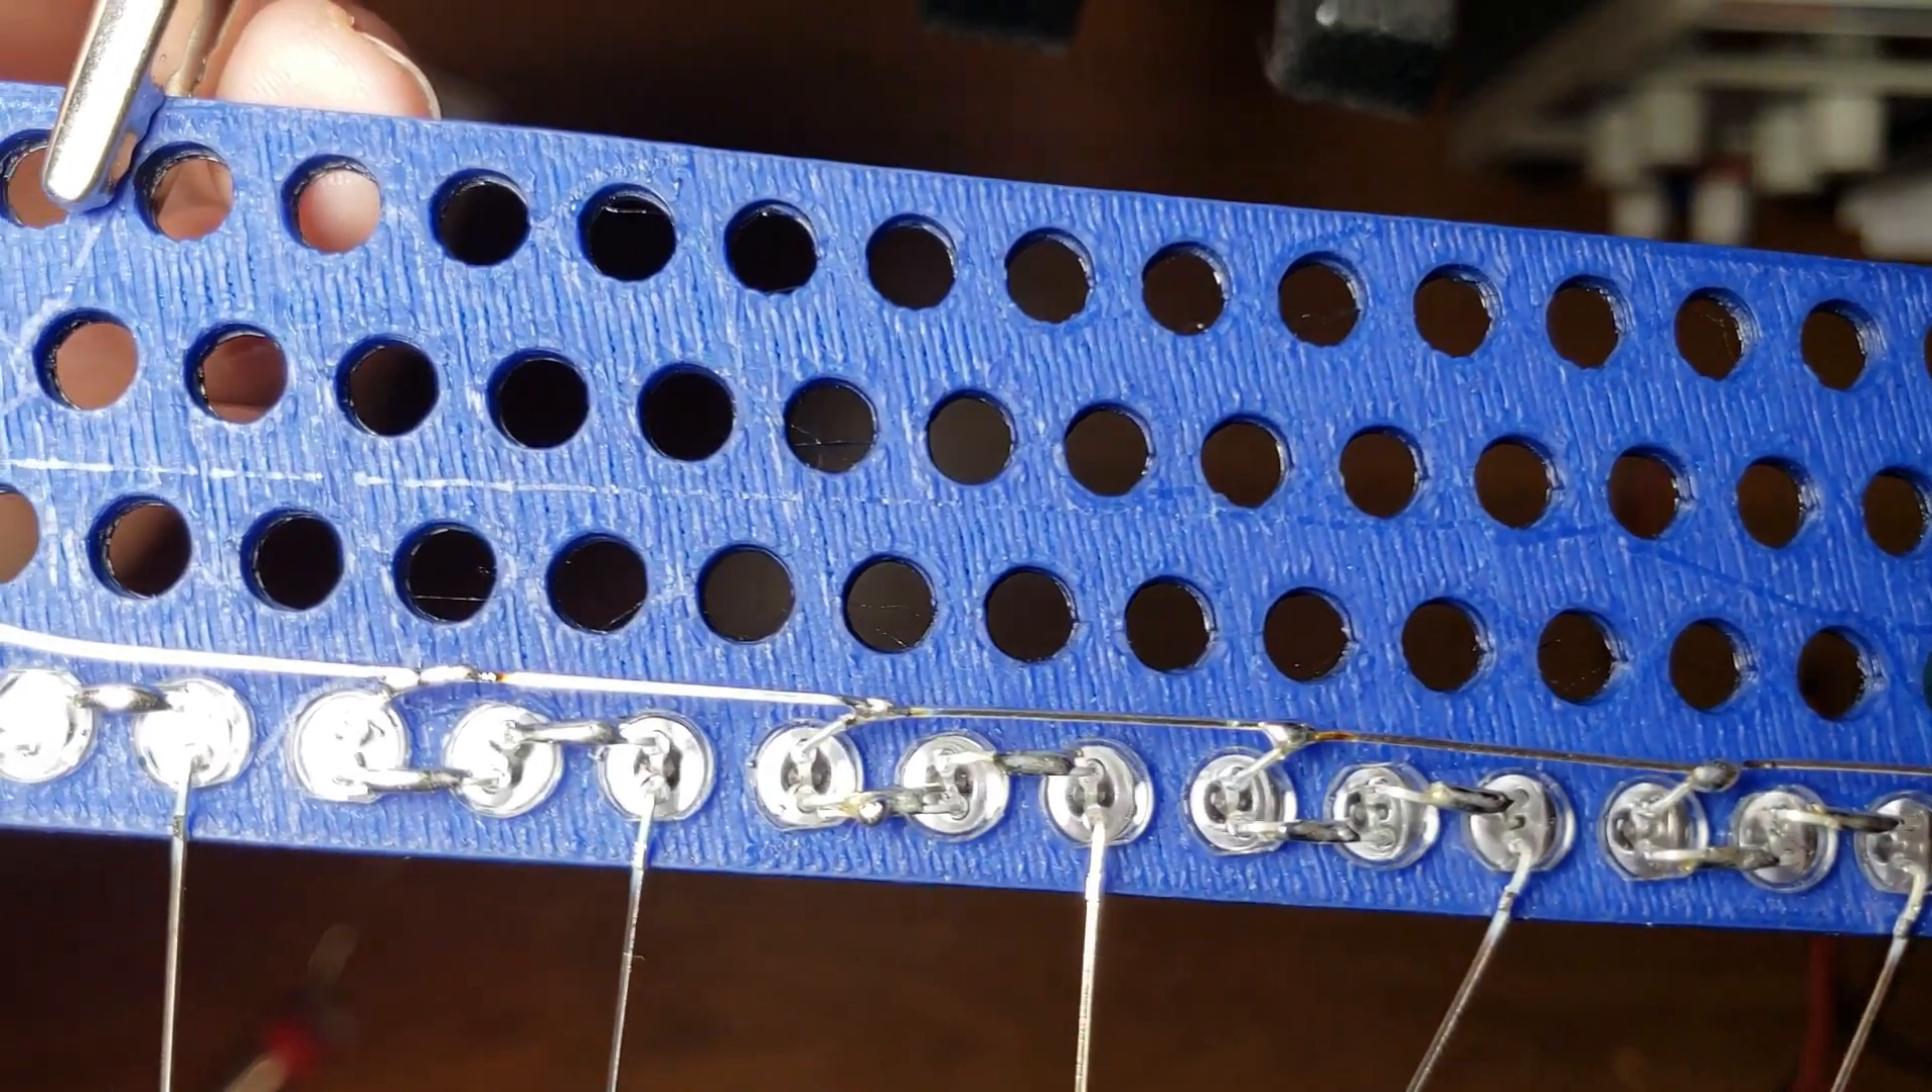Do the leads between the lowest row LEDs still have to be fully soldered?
No.